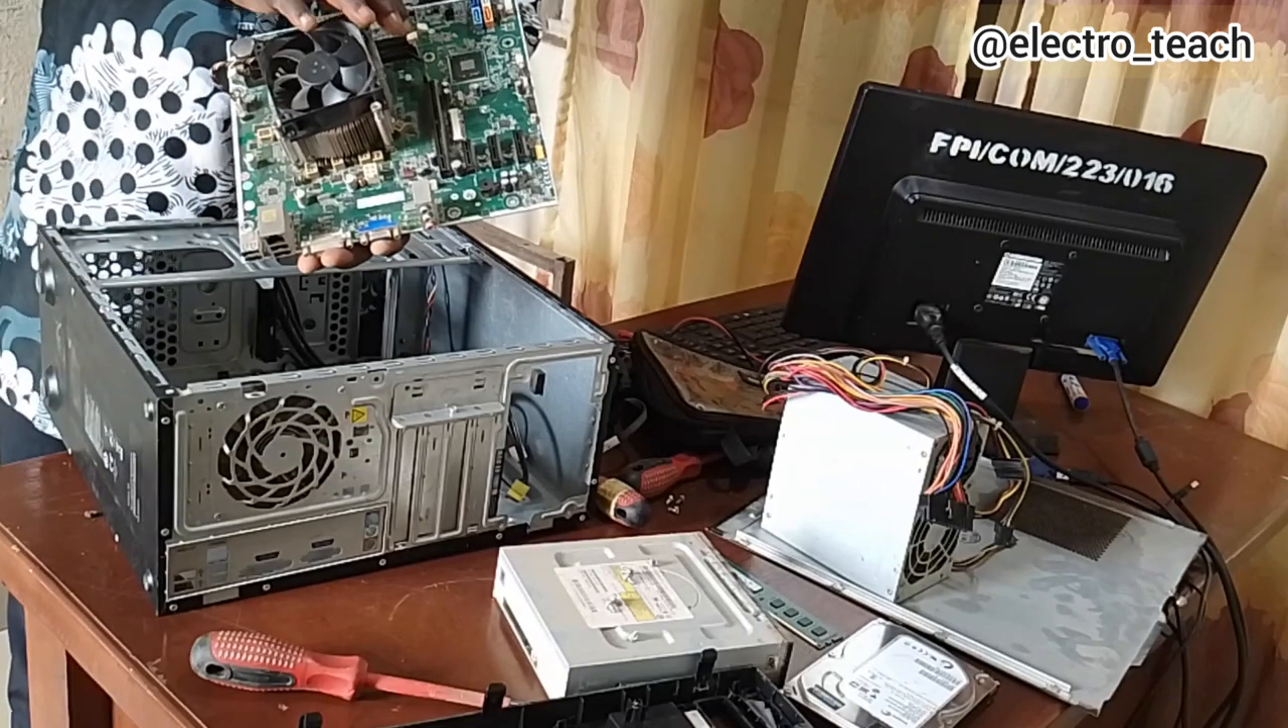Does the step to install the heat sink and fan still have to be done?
No.